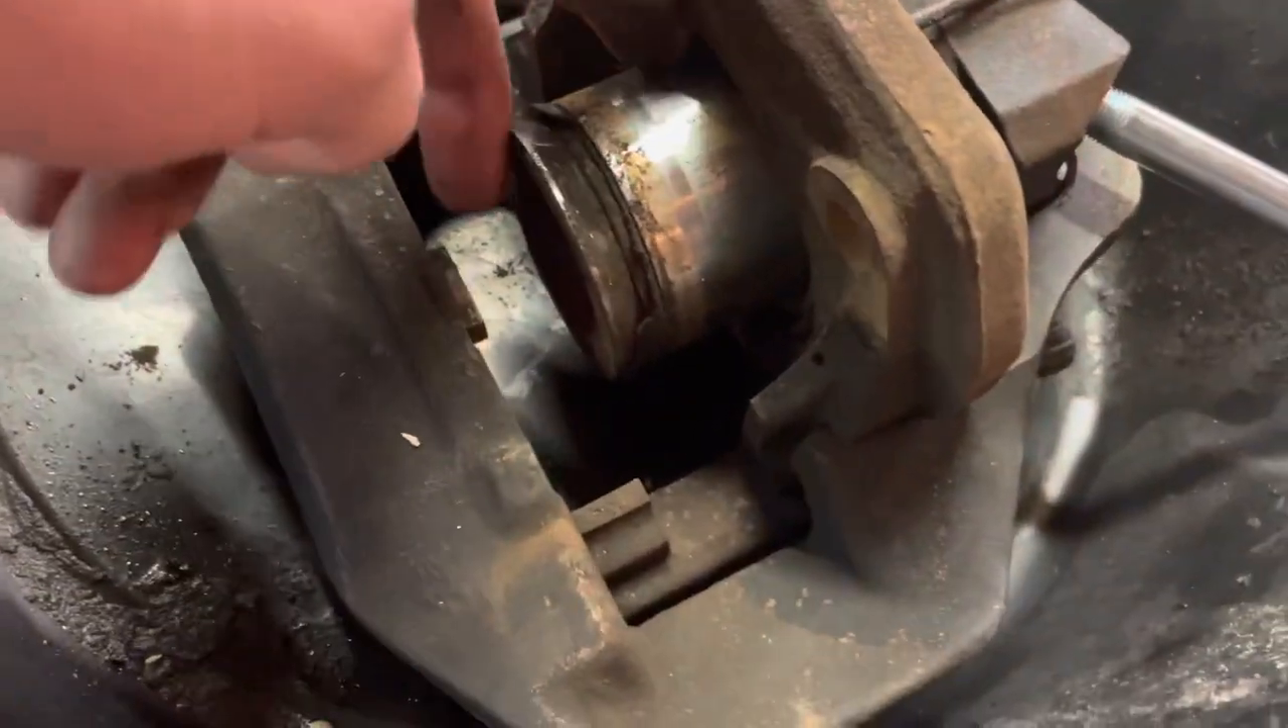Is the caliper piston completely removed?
No.